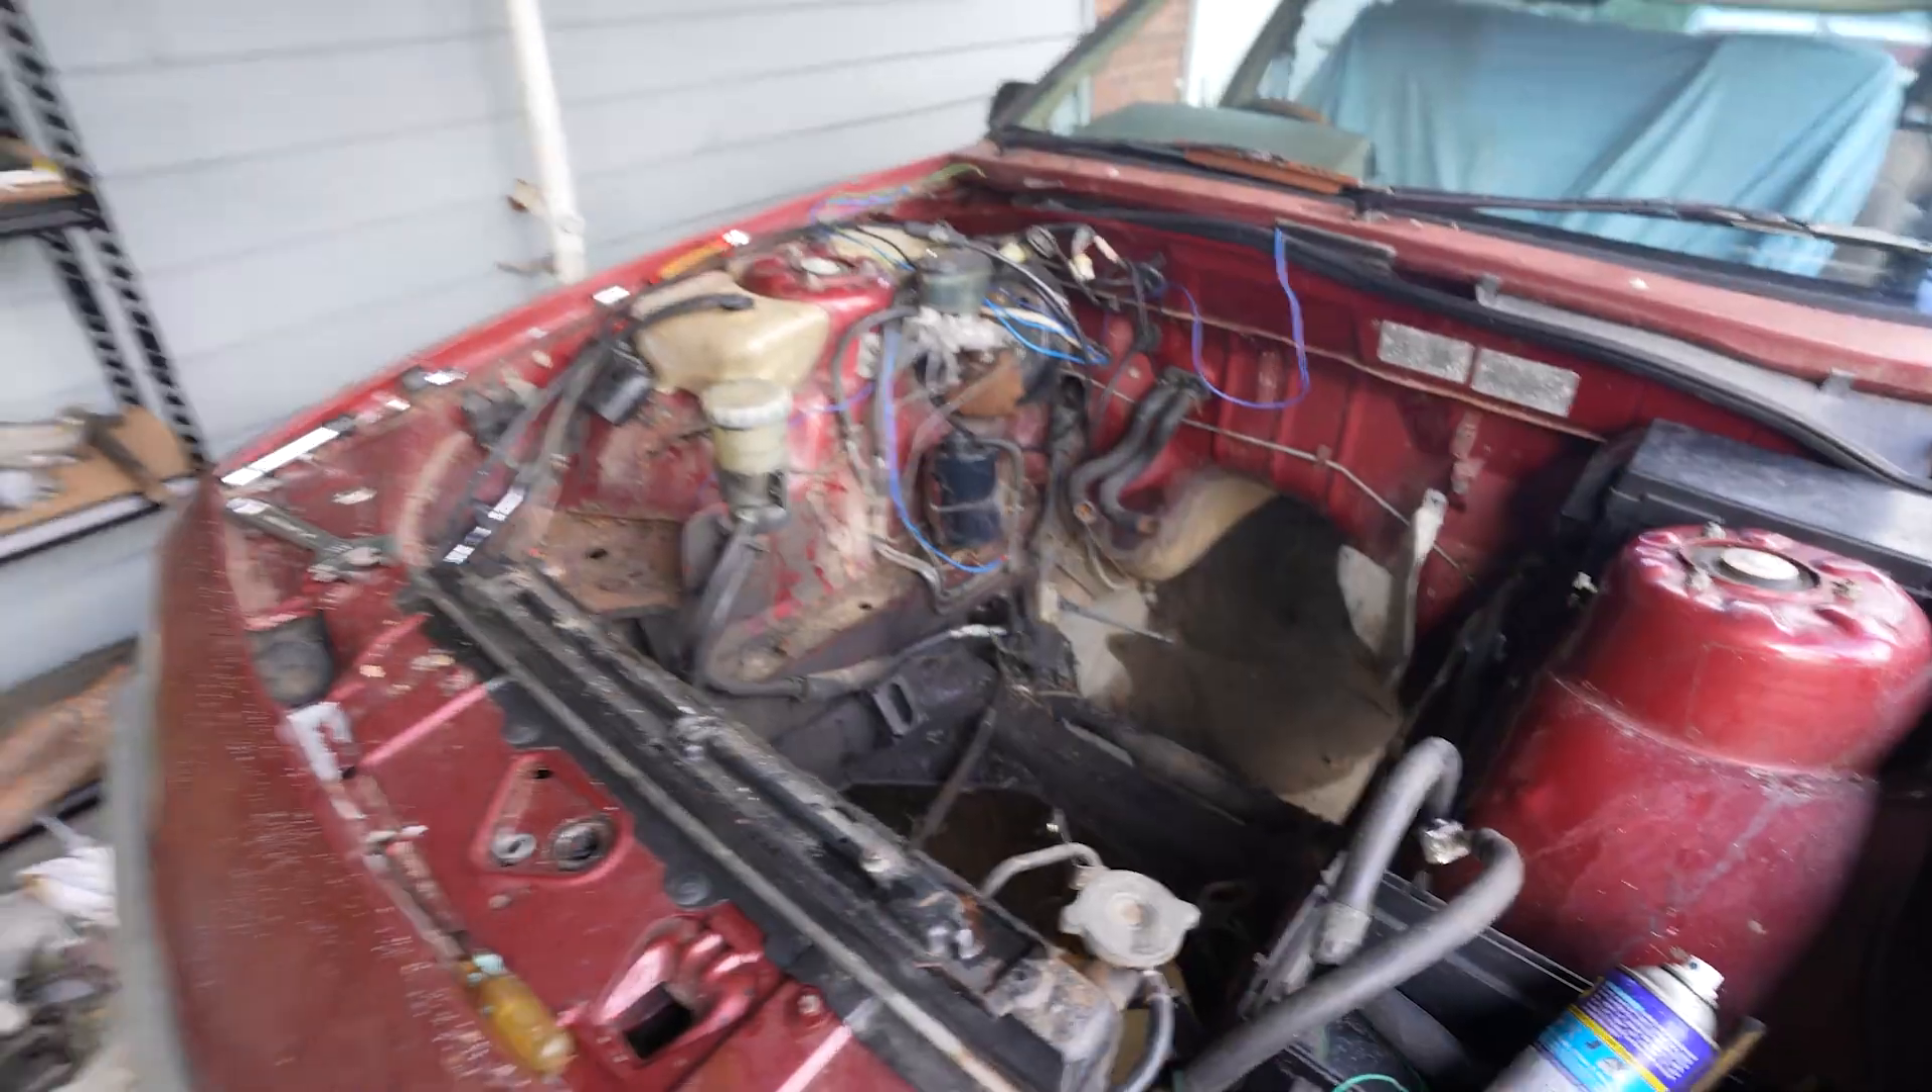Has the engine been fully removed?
Yes.